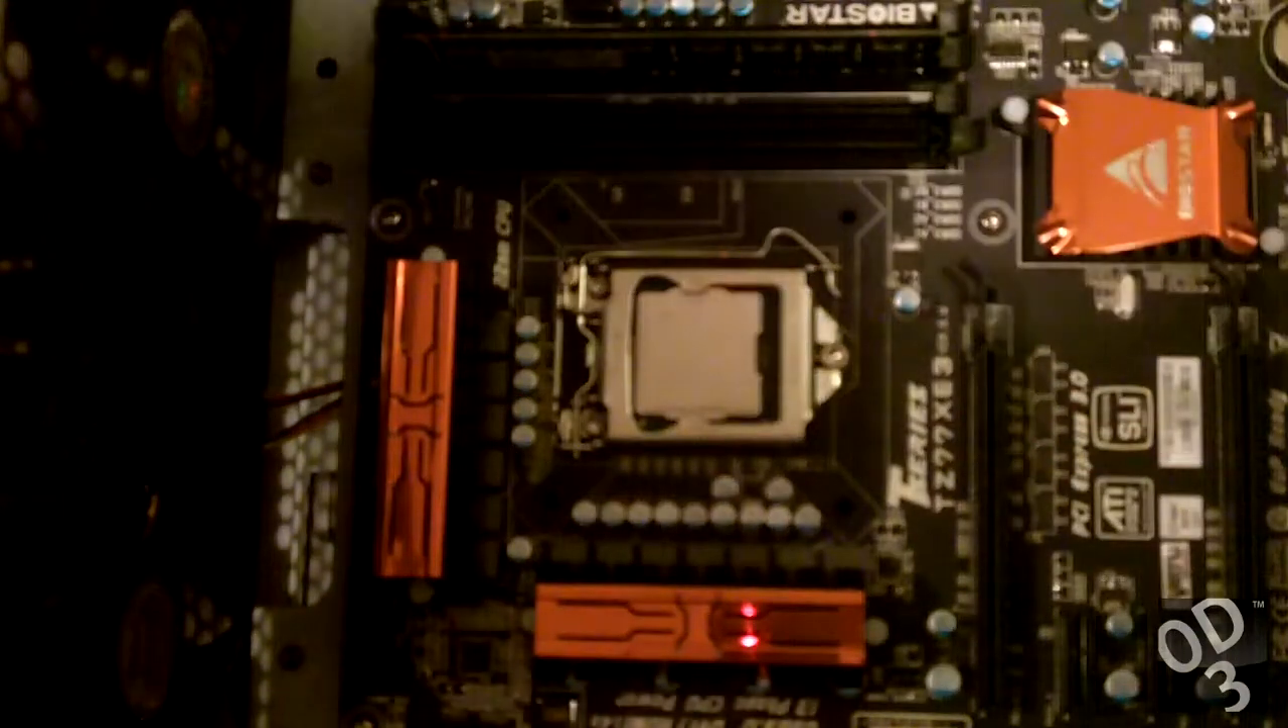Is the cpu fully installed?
Yes.